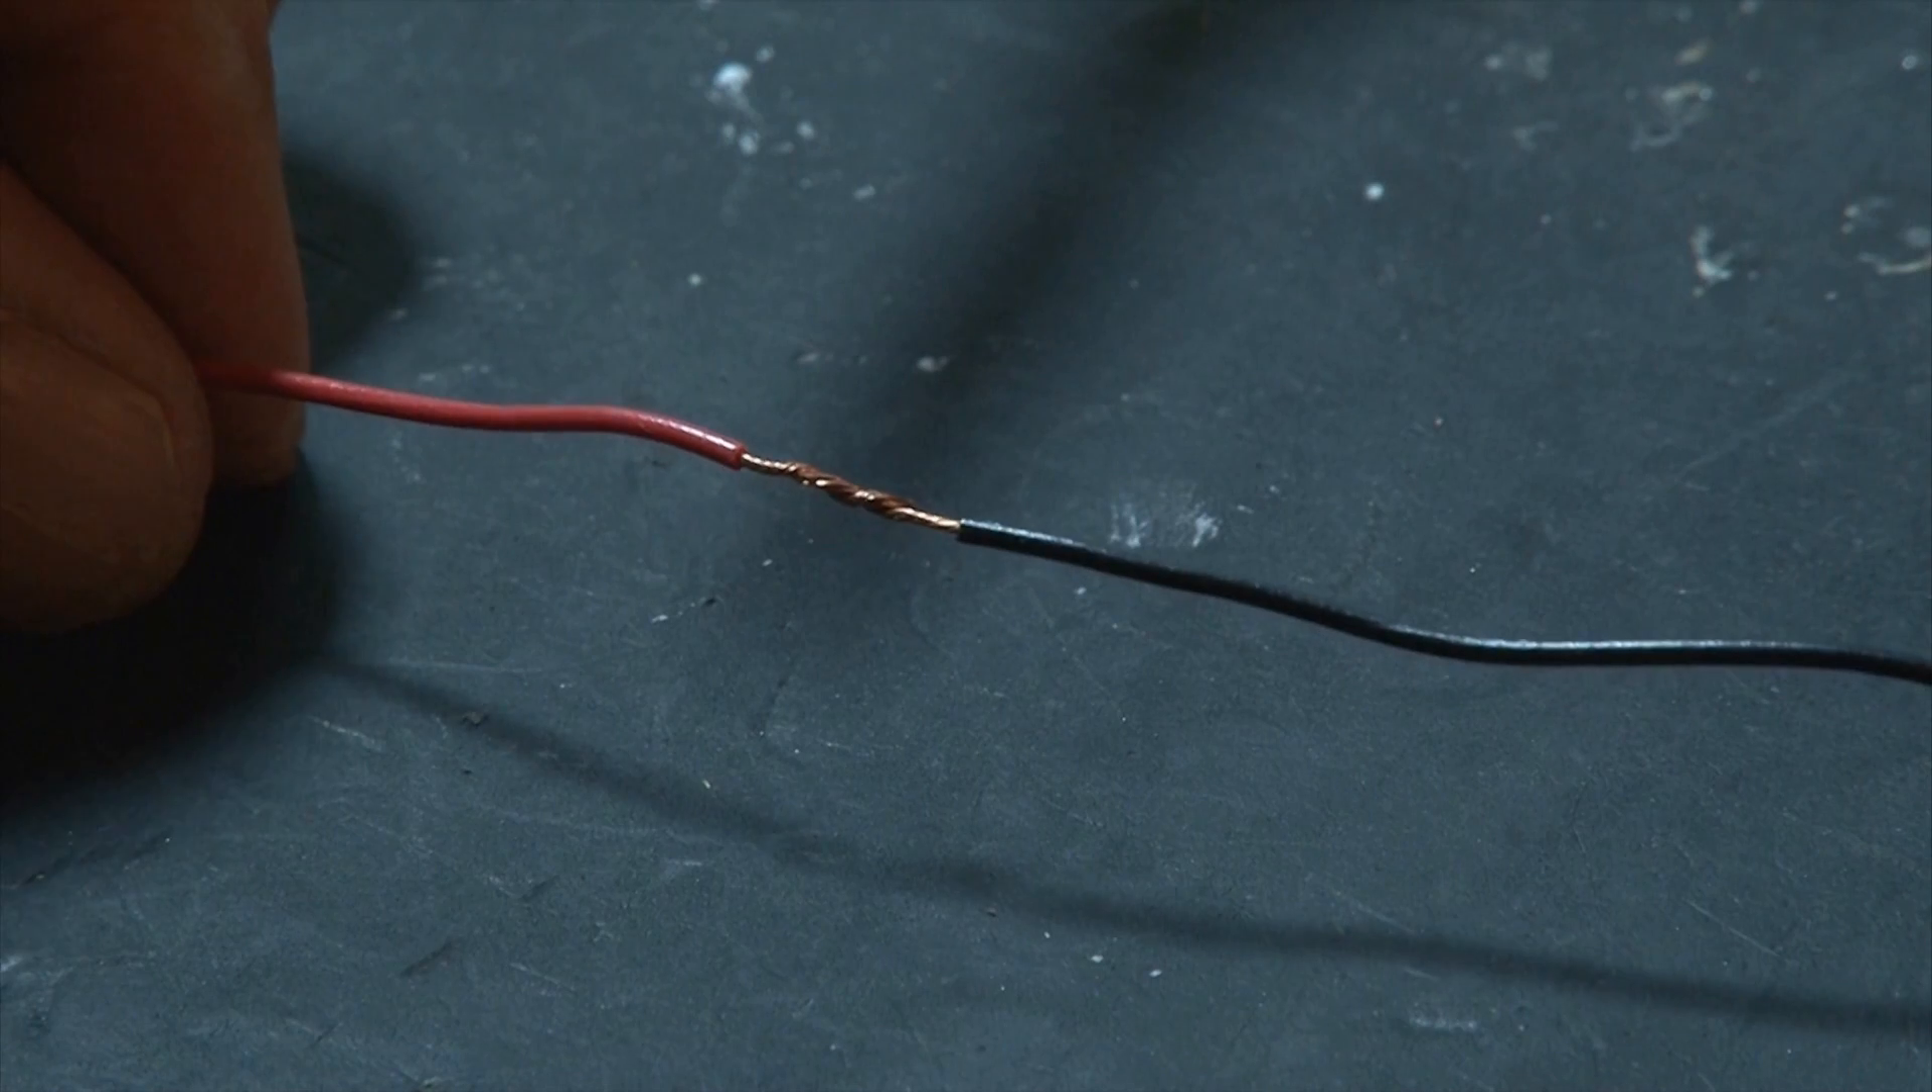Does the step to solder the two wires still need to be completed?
Yes.